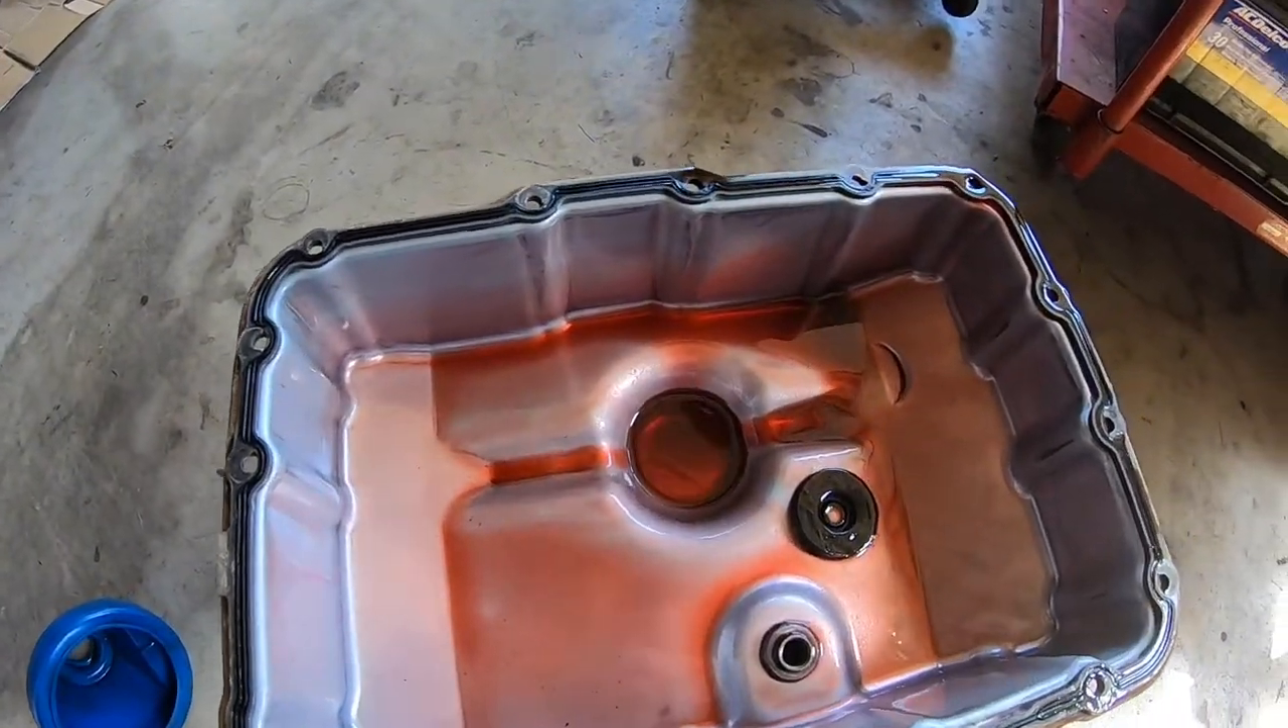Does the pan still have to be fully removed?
No.